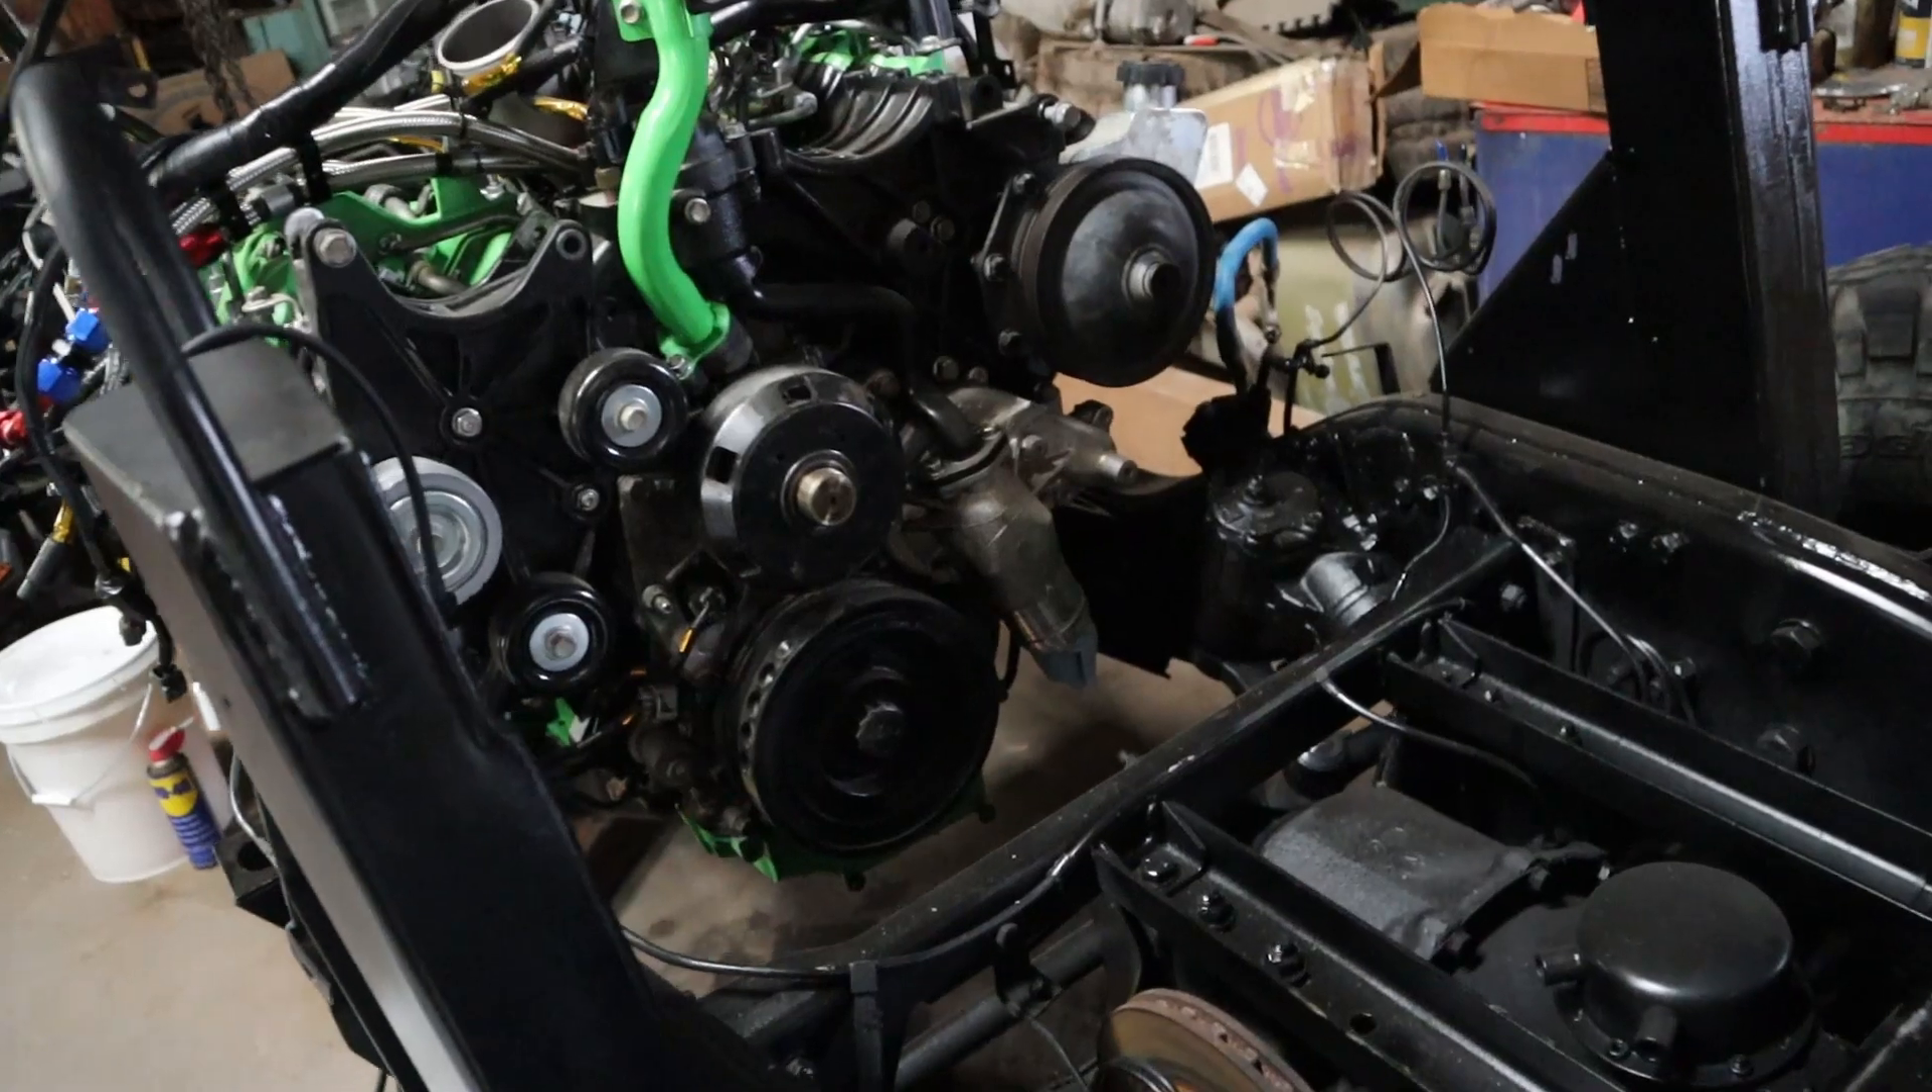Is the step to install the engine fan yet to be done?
Yes.